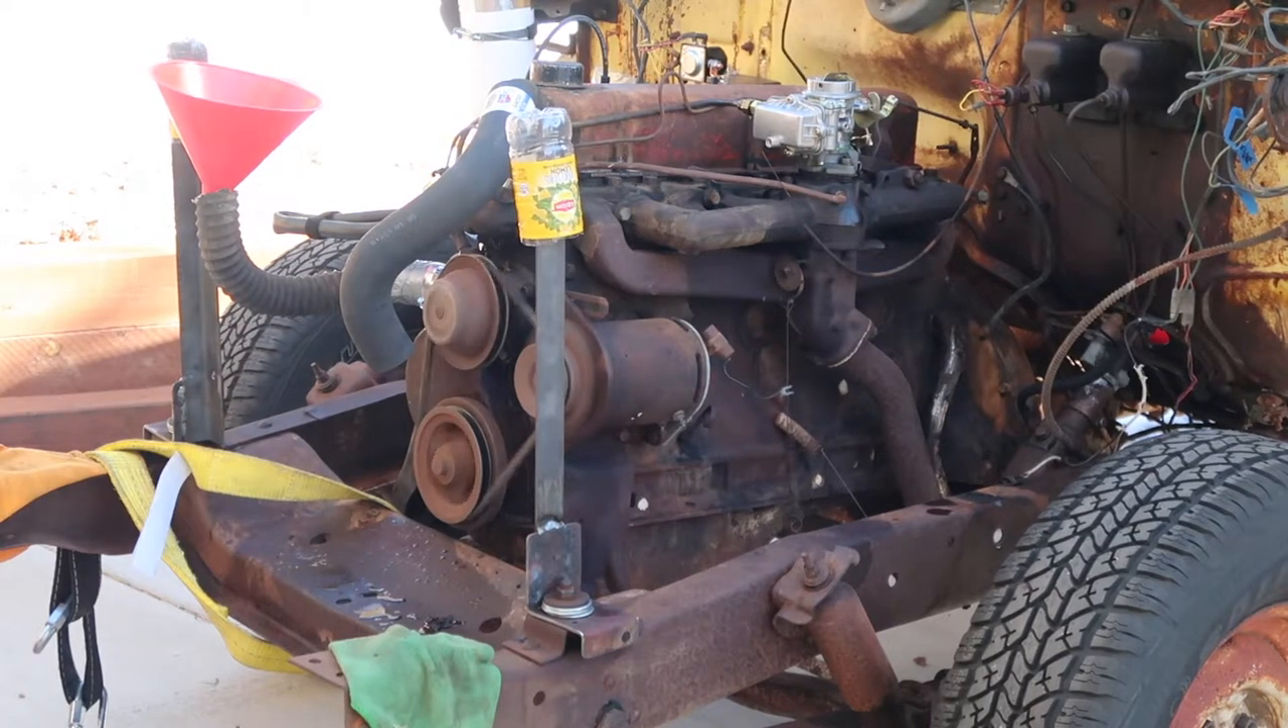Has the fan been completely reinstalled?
No.